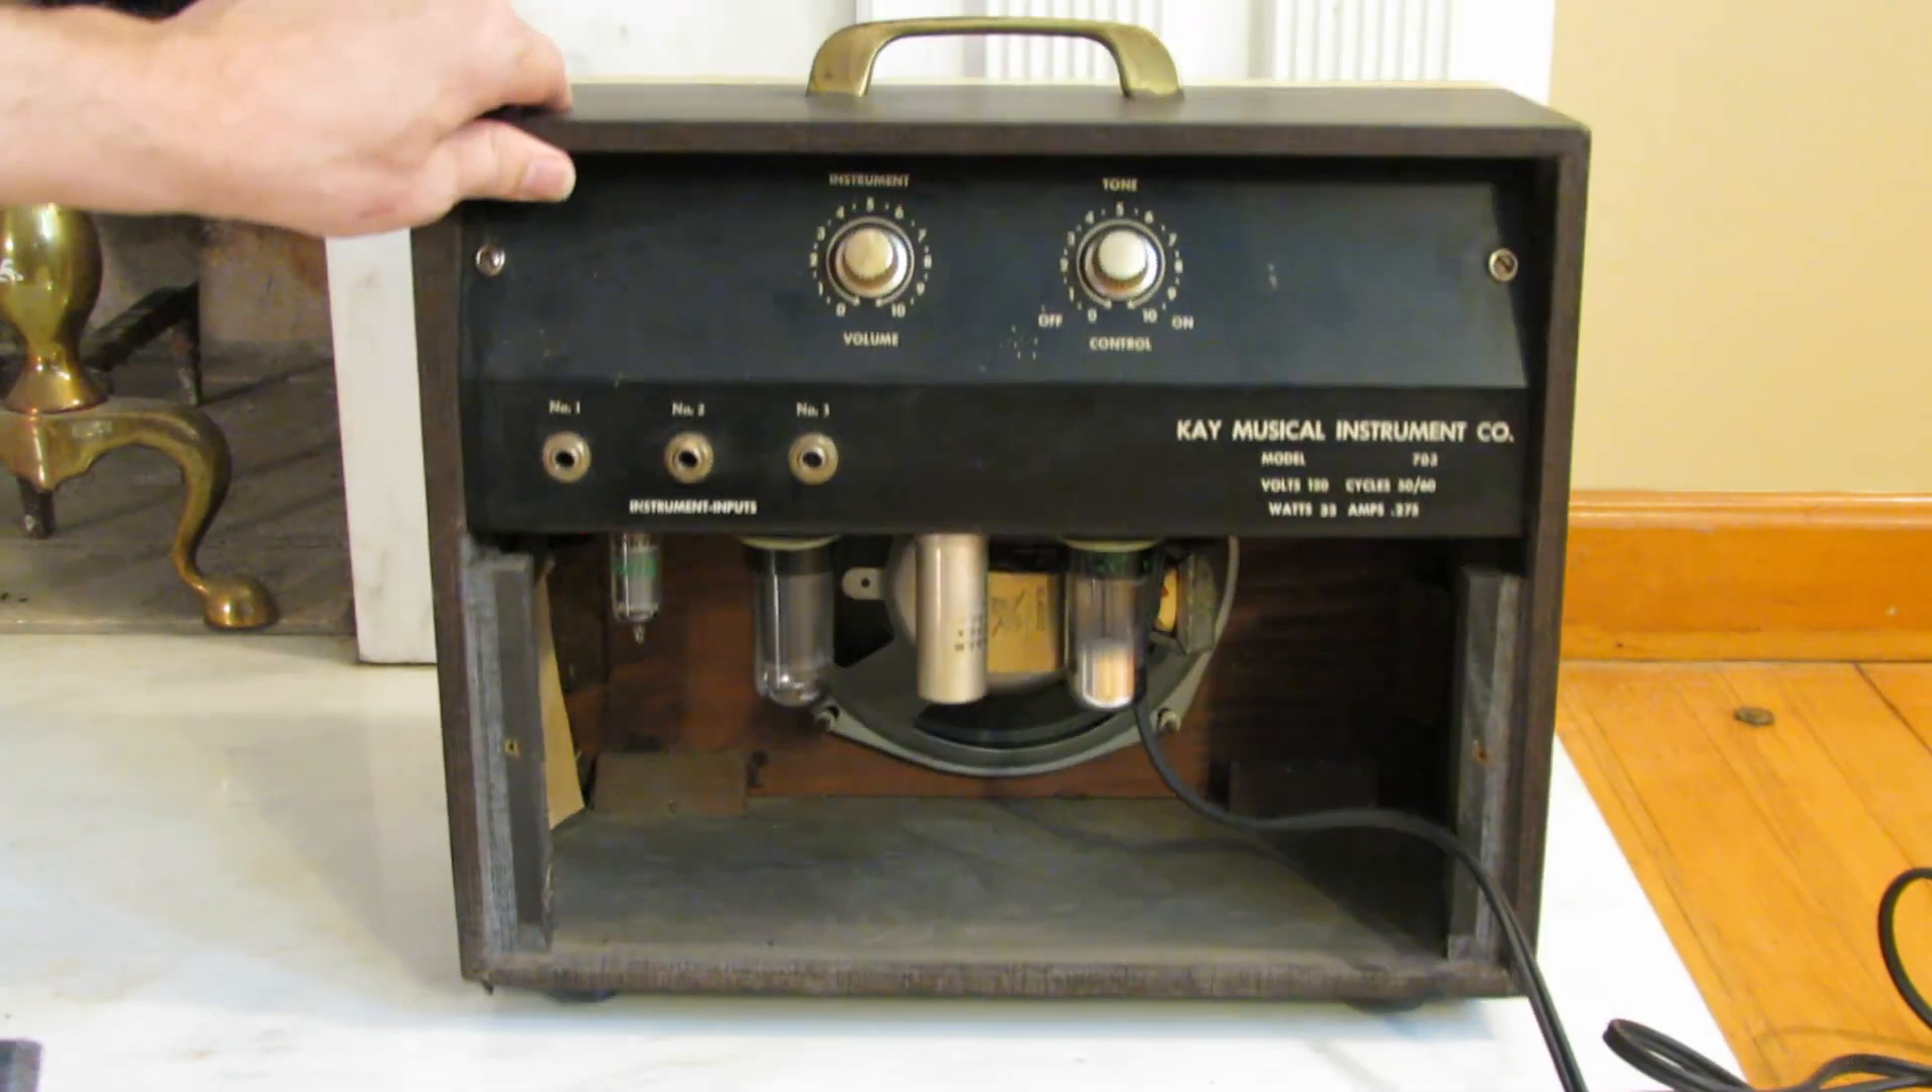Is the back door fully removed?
Yes.